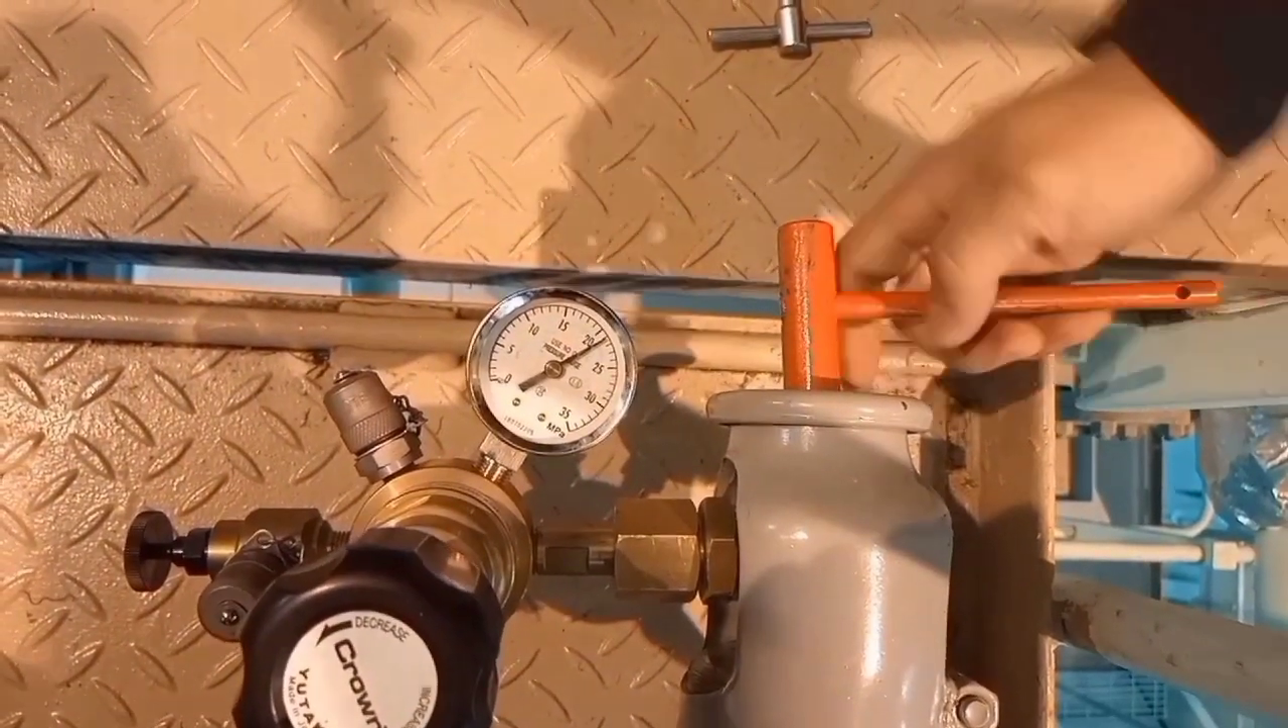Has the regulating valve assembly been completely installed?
Yes.